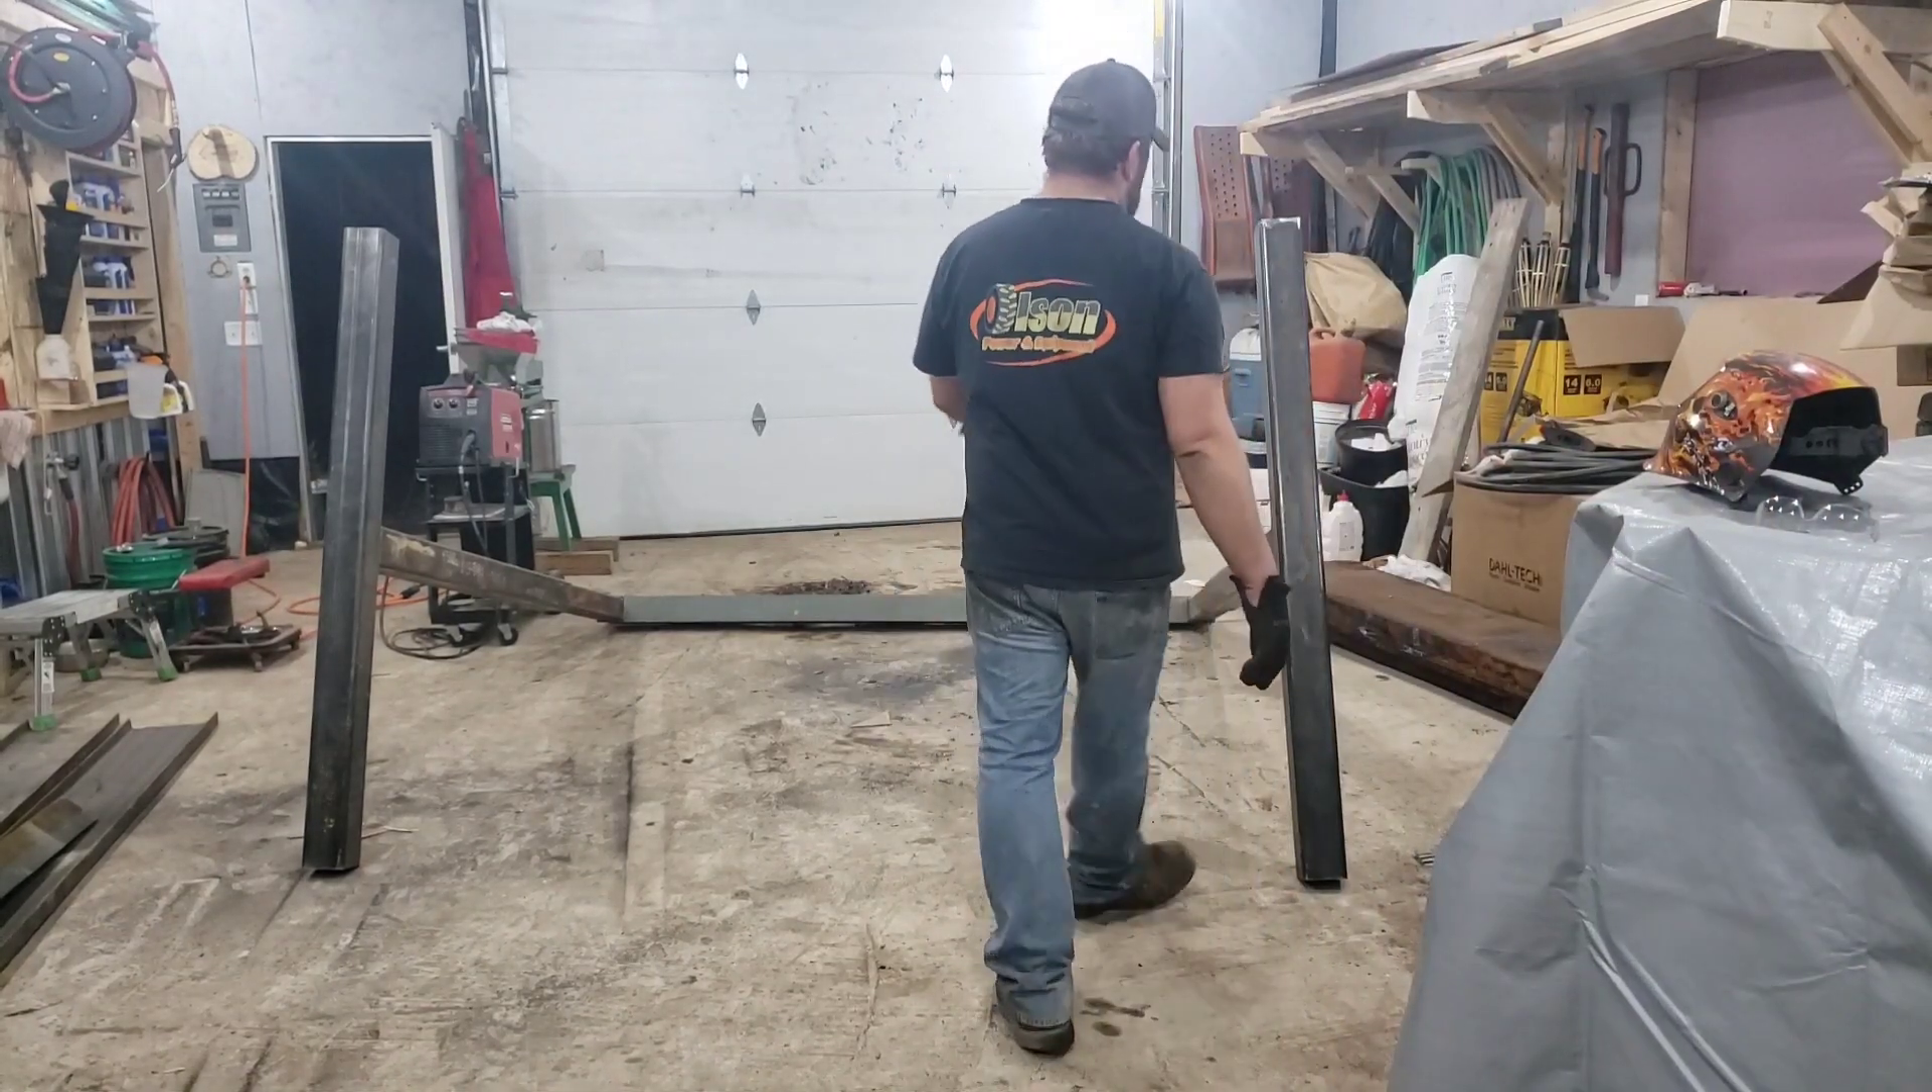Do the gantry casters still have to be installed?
Yes.